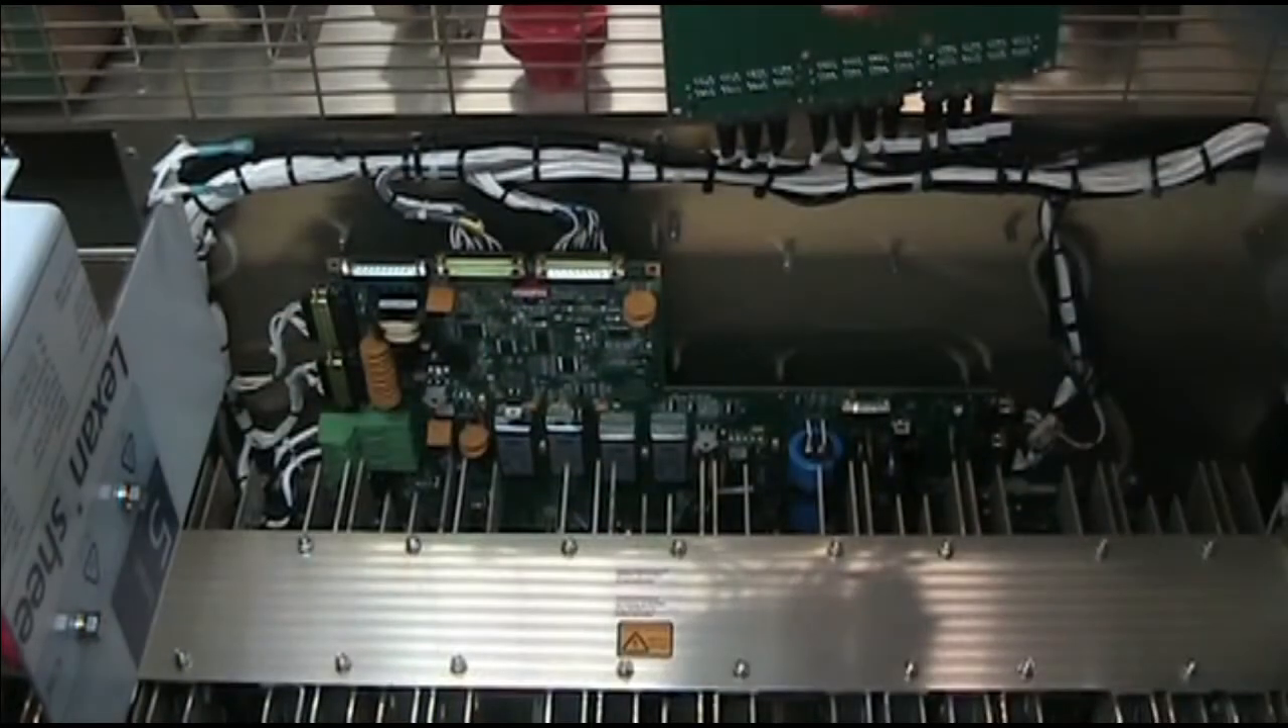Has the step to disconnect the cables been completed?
No.